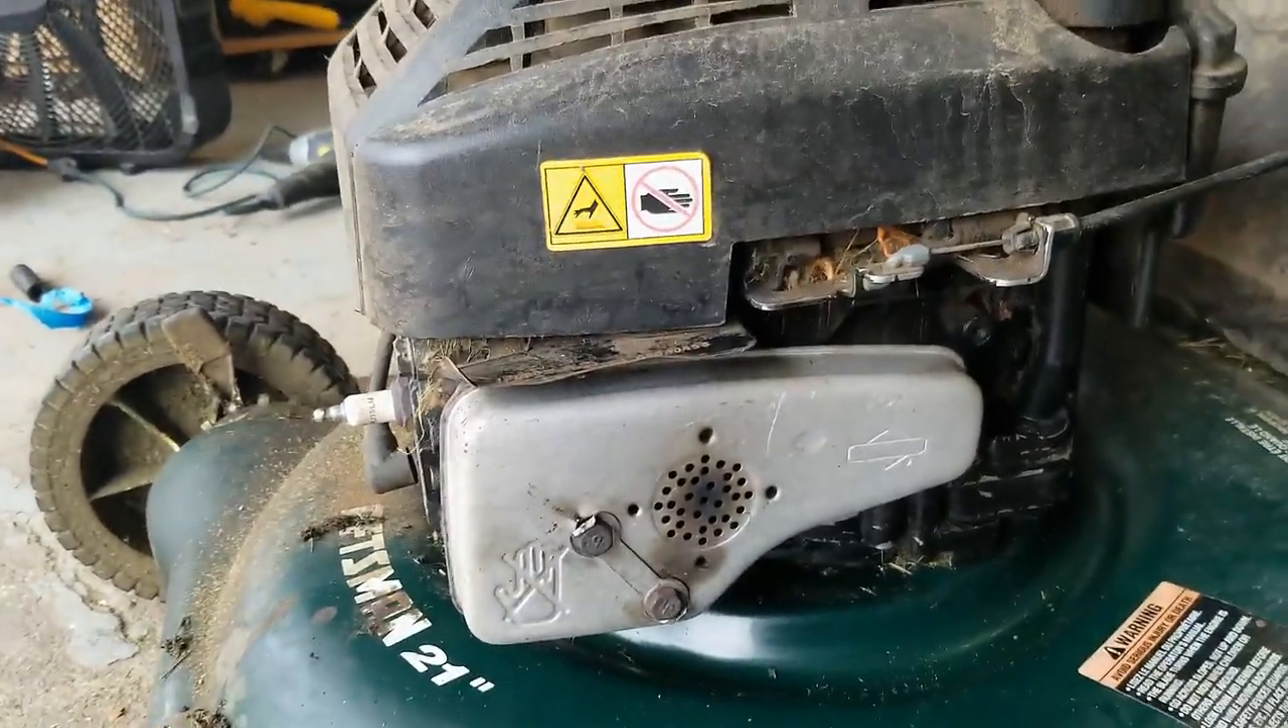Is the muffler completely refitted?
Yes.